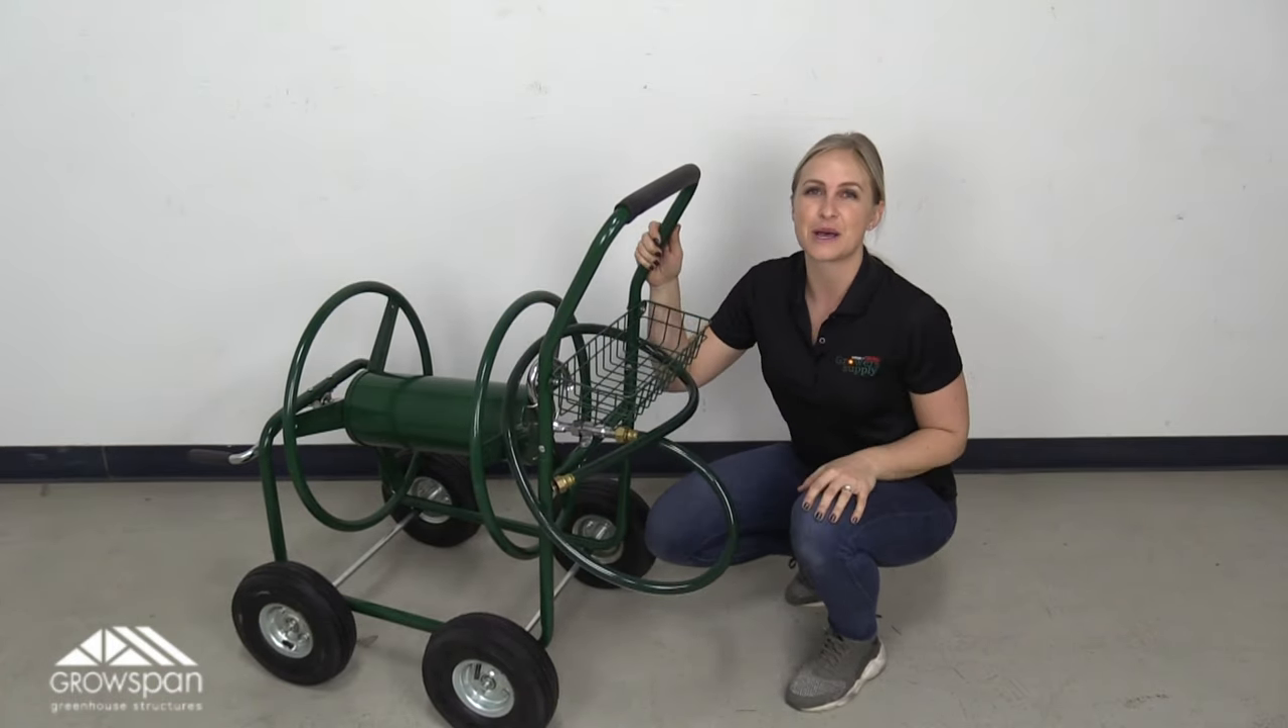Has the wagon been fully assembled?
Yes.